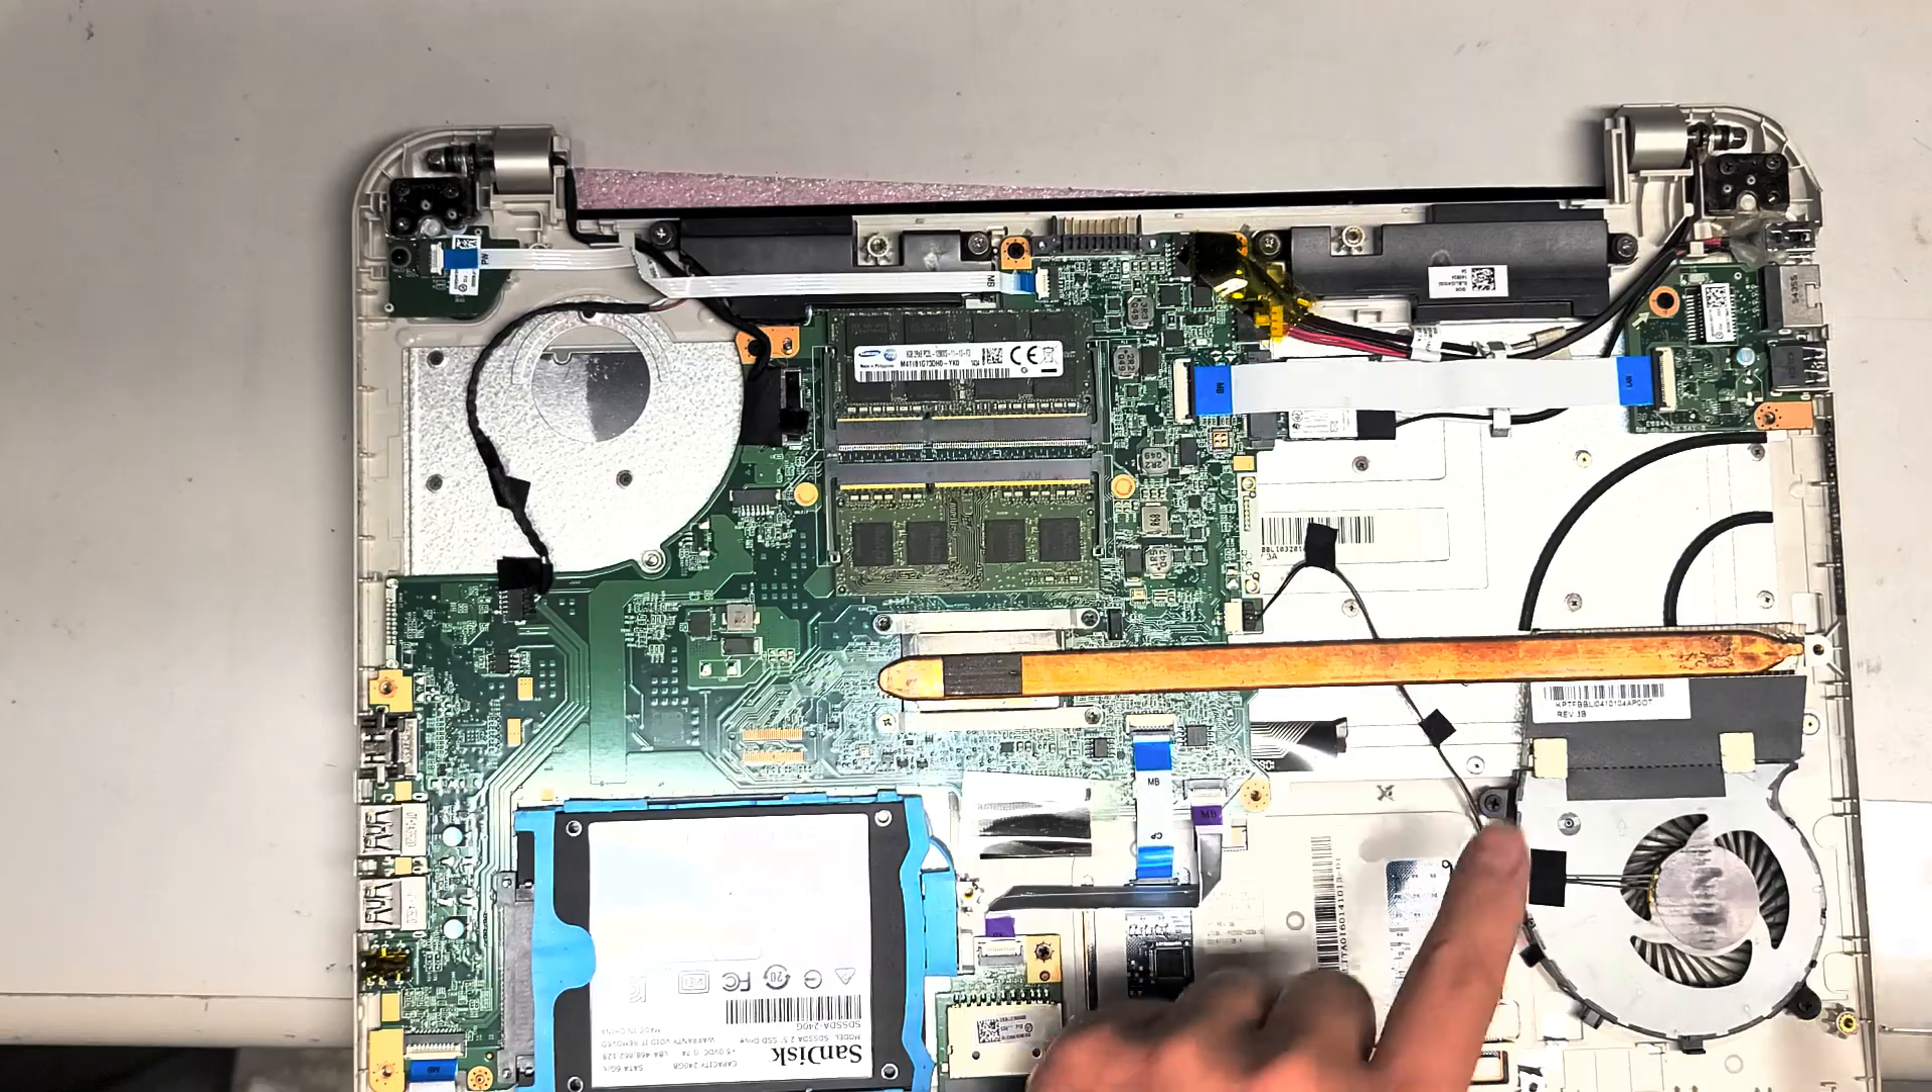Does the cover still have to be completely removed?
No.